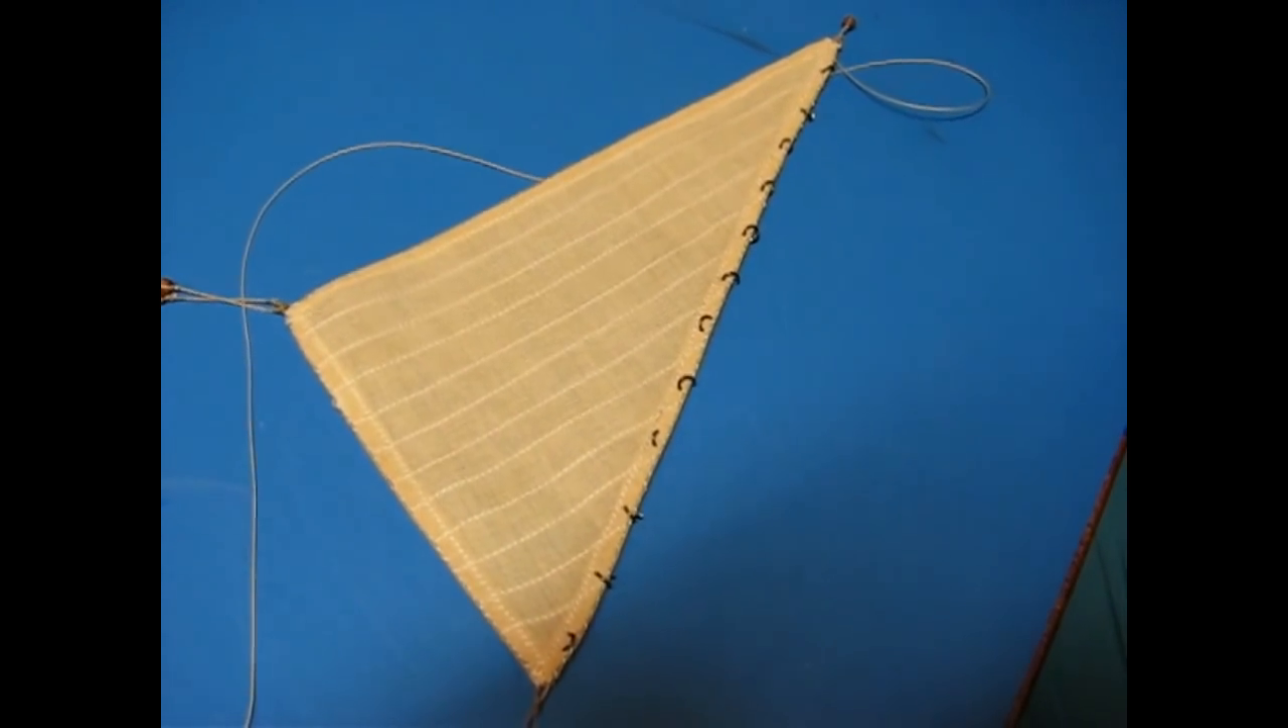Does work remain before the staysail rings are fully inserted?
No.